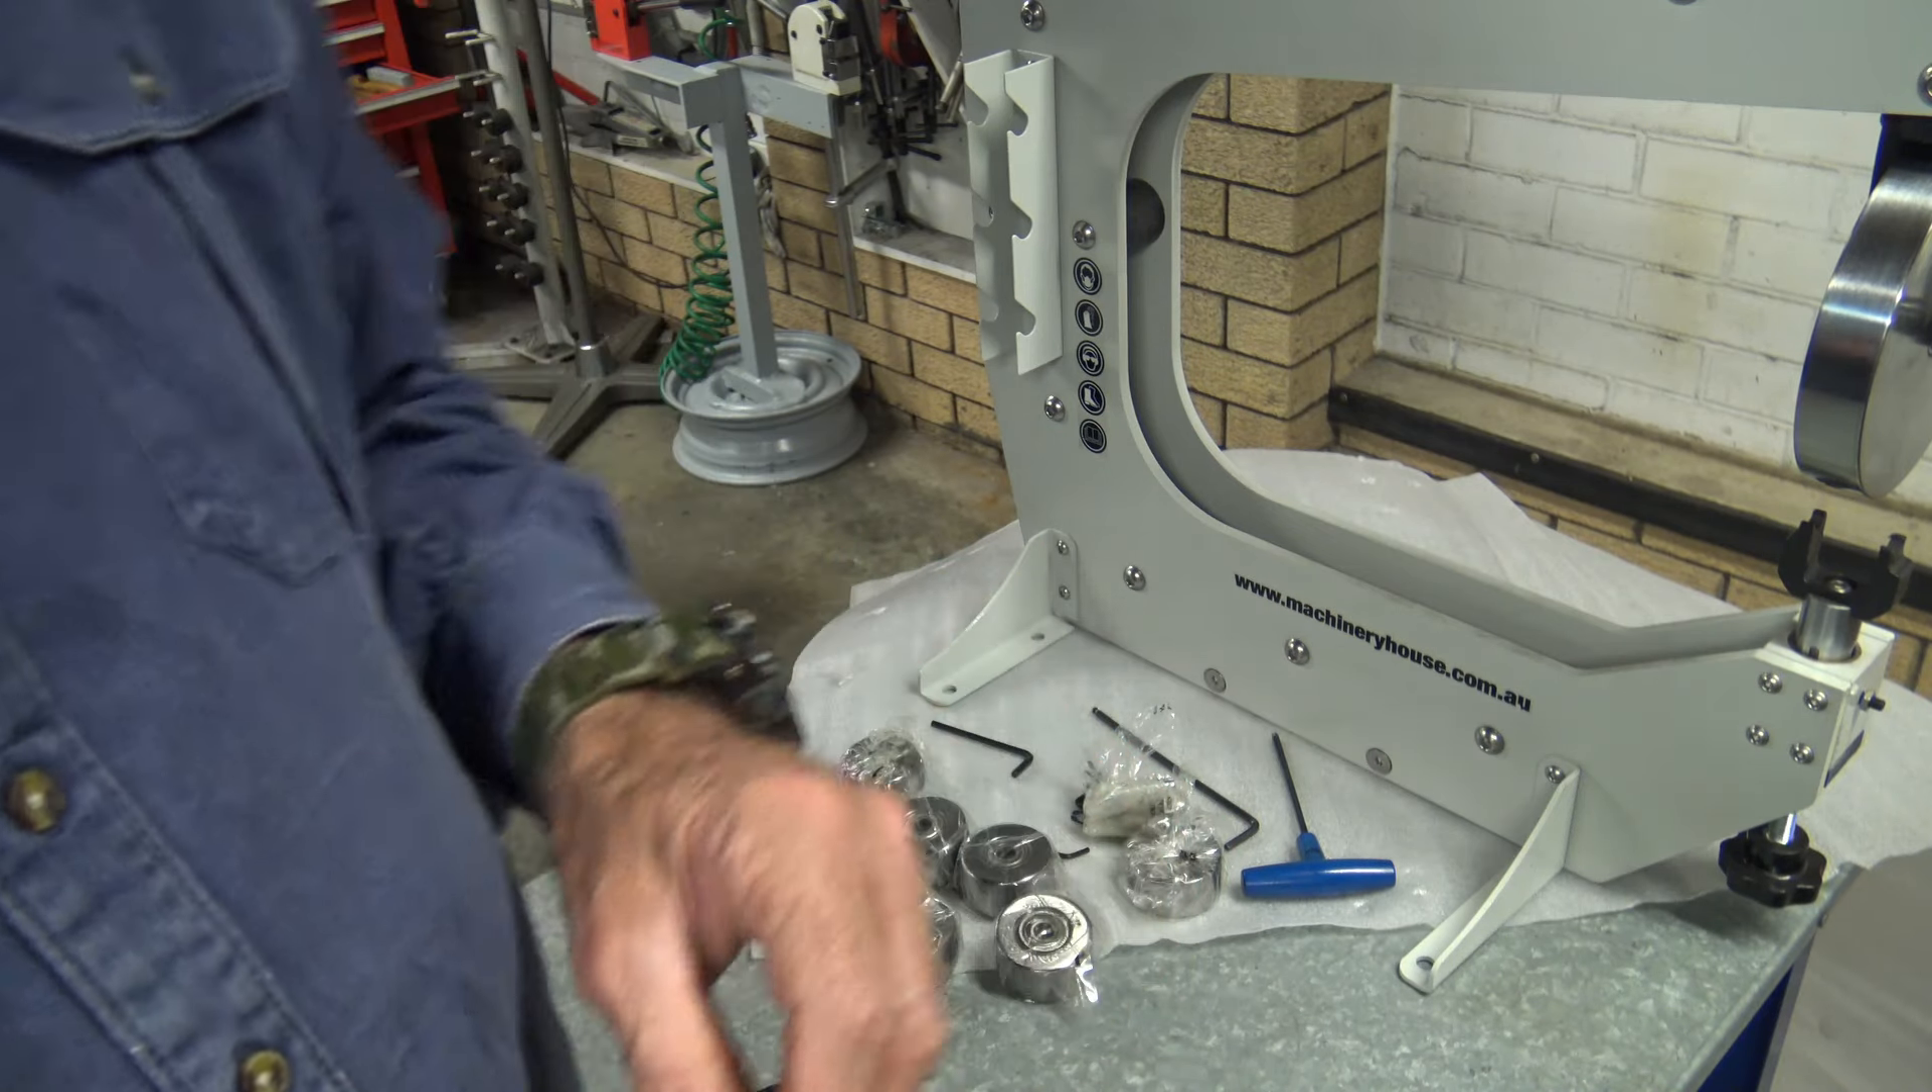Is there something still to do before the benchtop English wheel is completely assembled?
Yes.